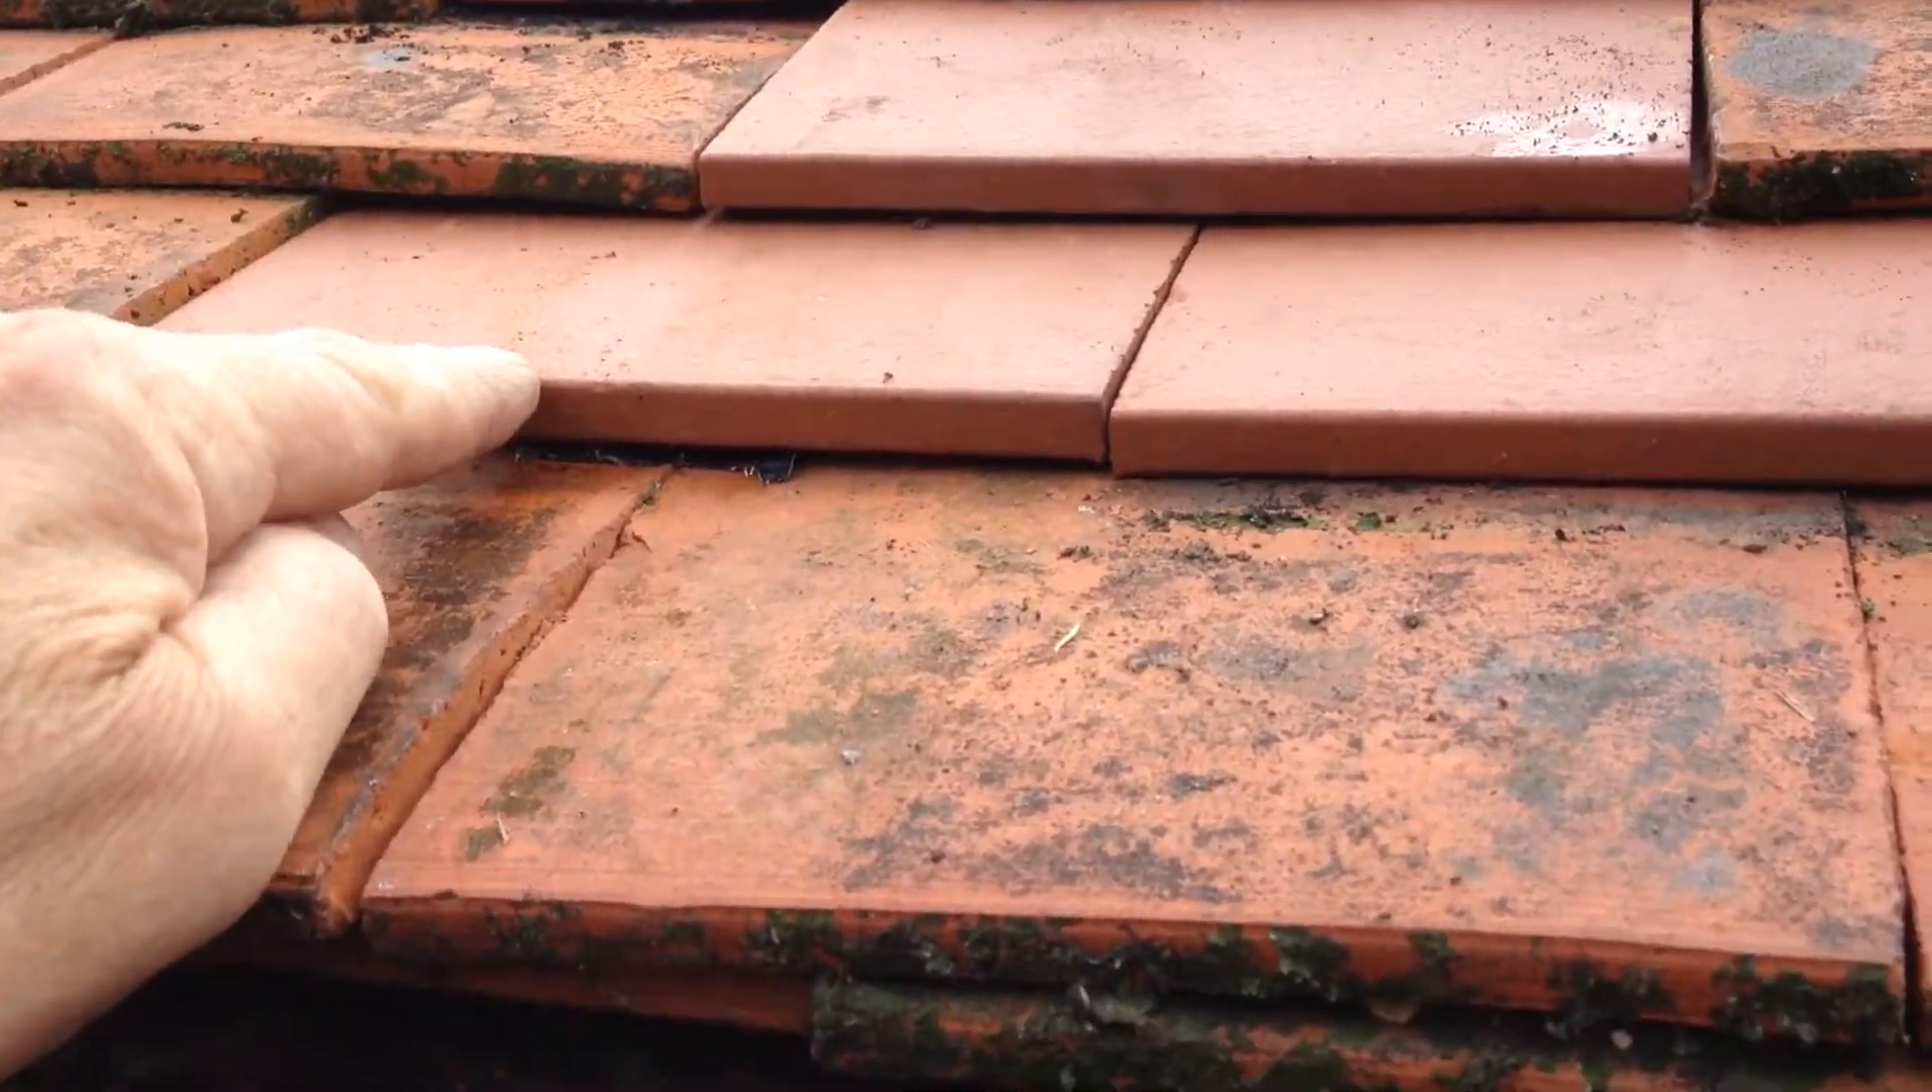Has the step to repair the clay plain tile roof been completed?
Yes.